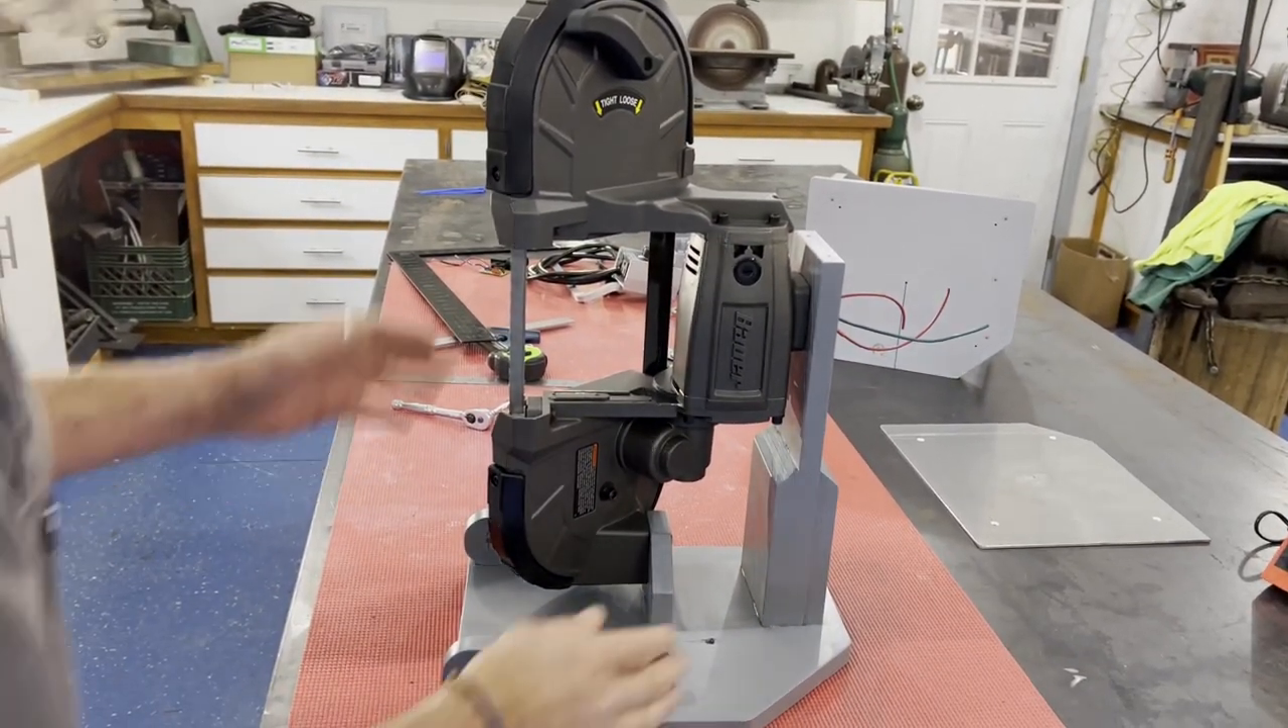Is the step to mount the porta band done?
Yes.